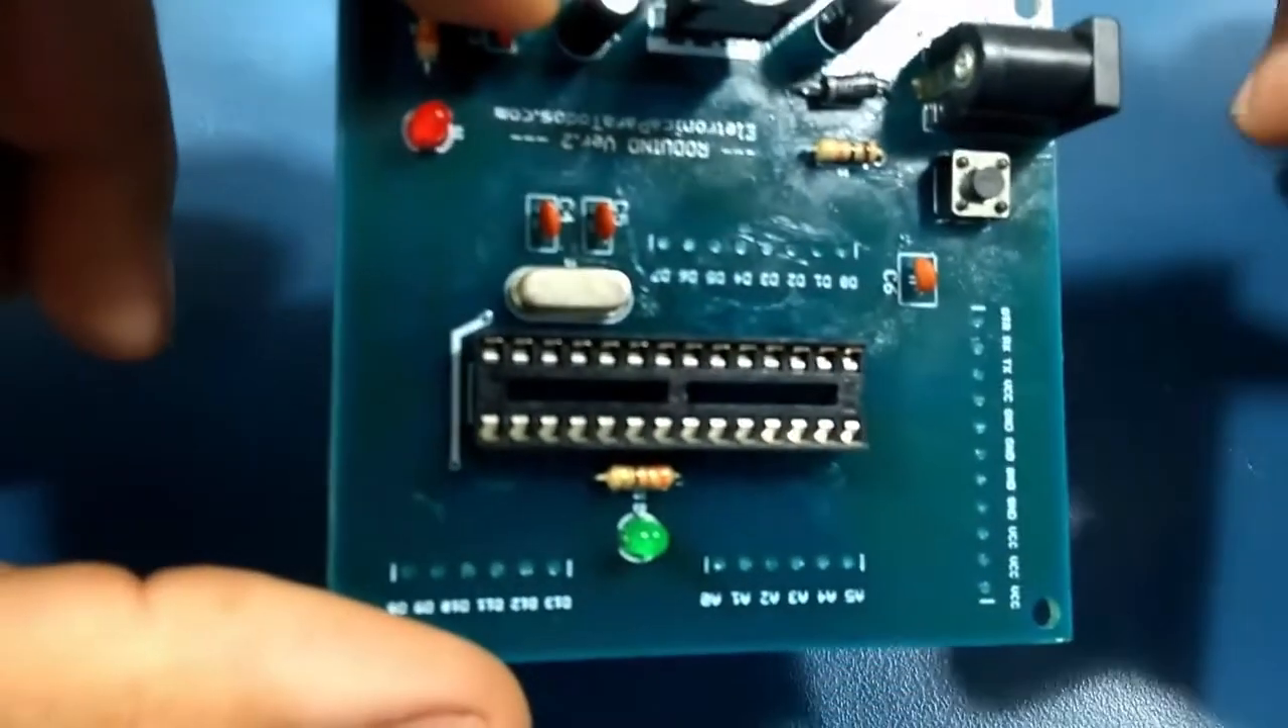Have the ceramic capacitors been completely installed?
Yes.